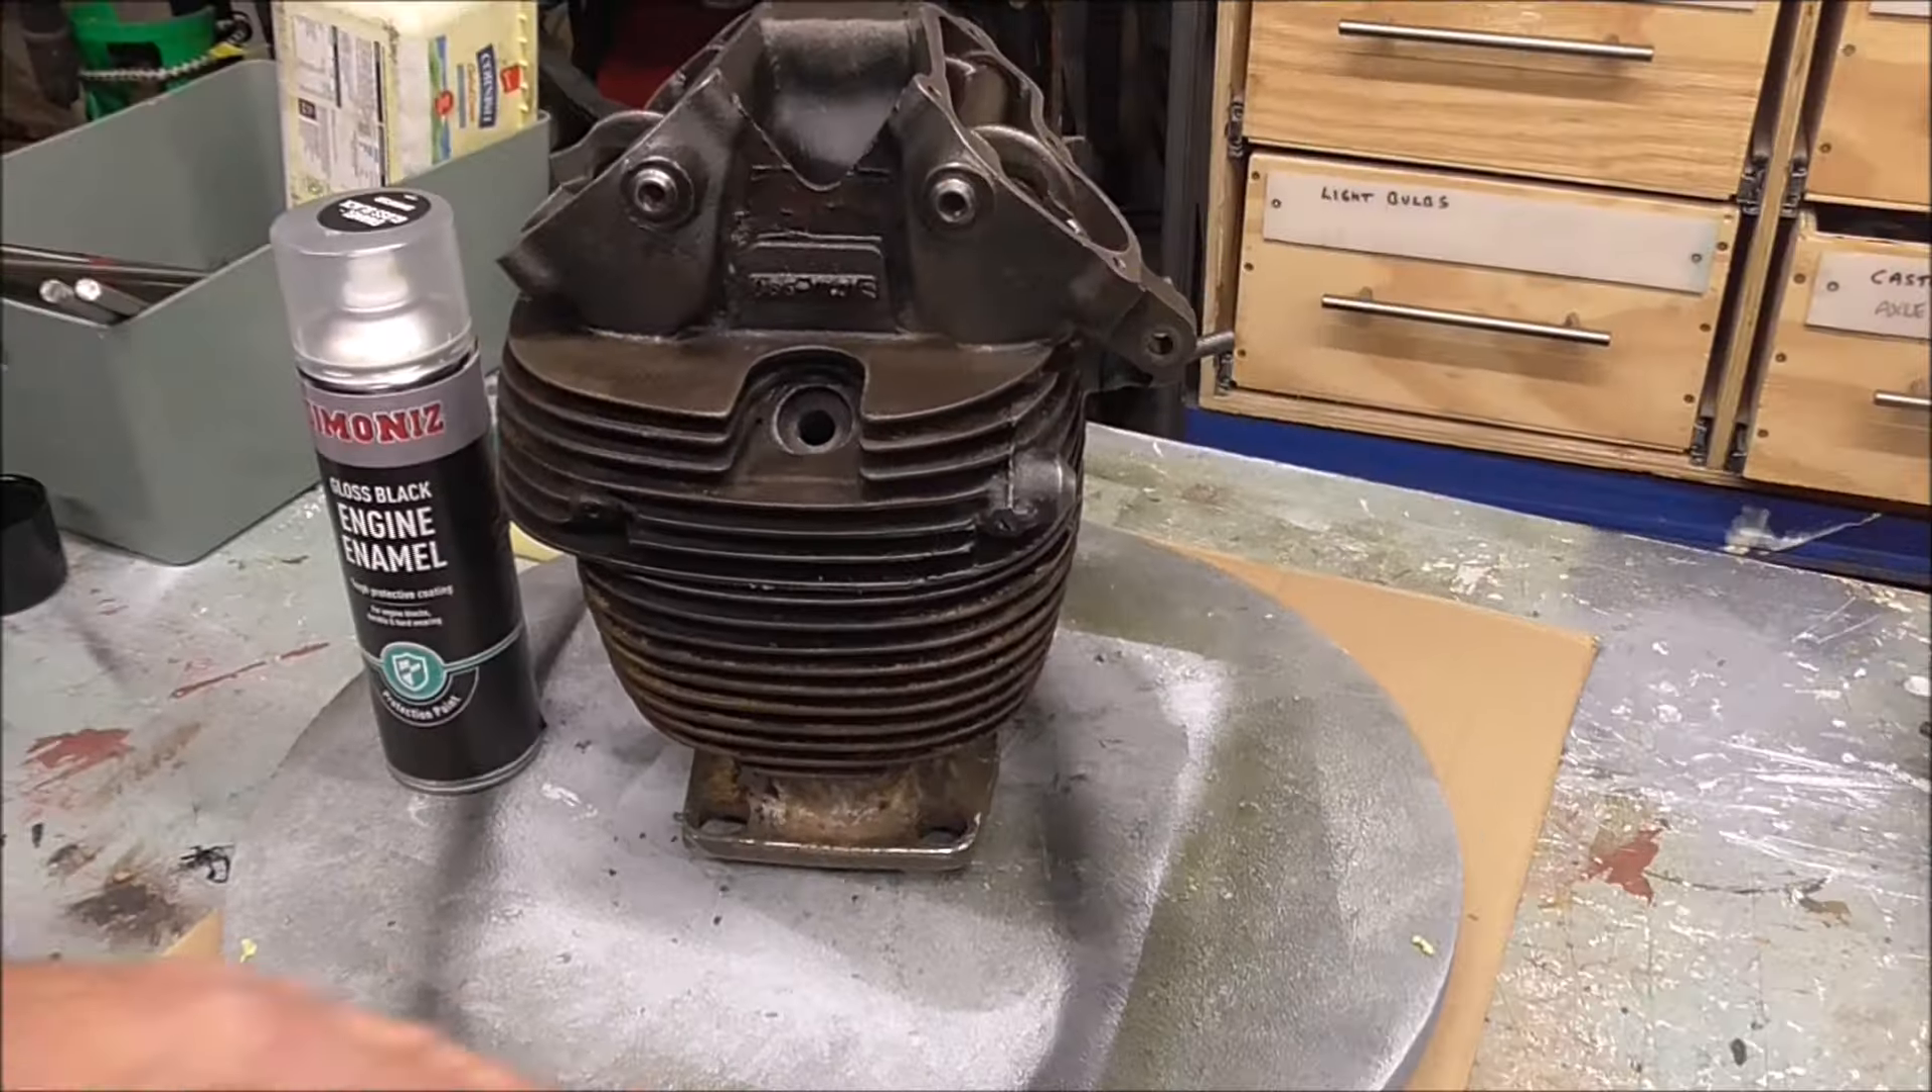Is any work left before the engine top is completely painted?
Yes.